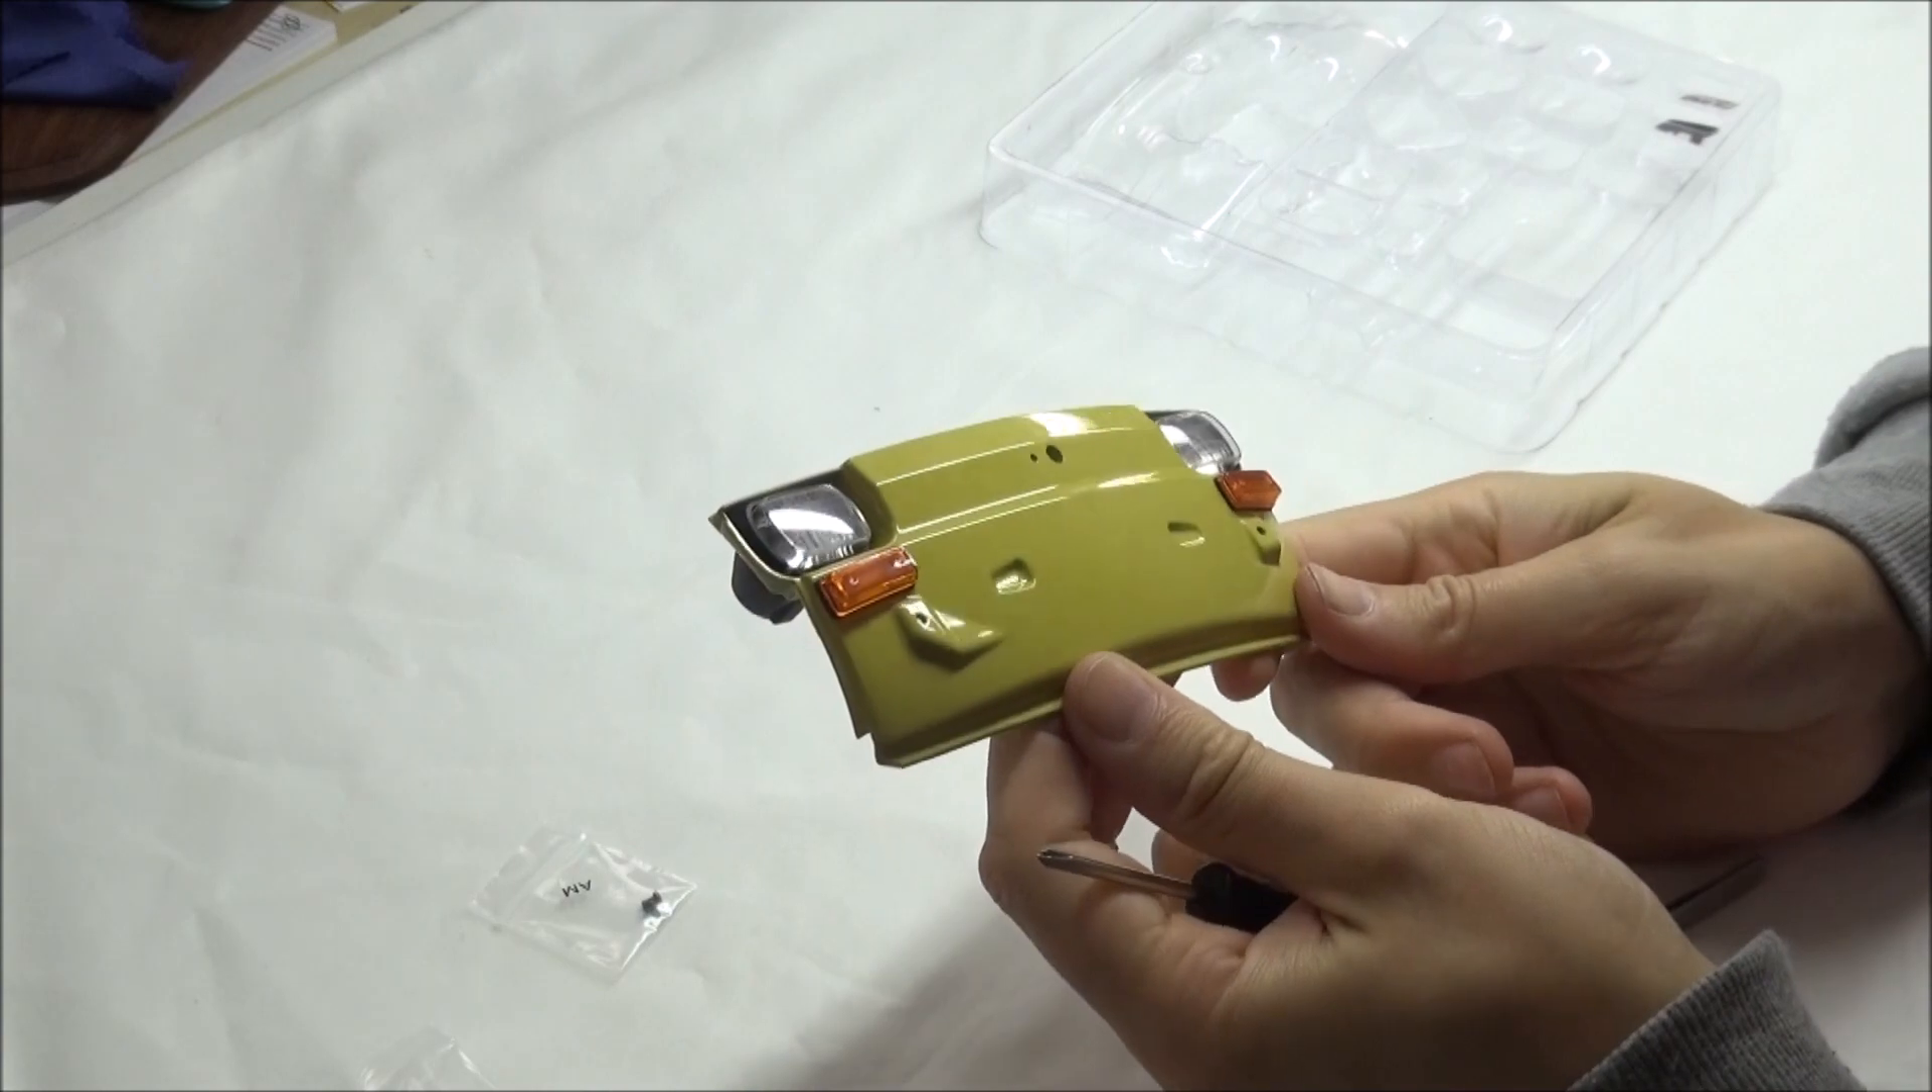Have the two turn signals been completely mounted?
Yes.